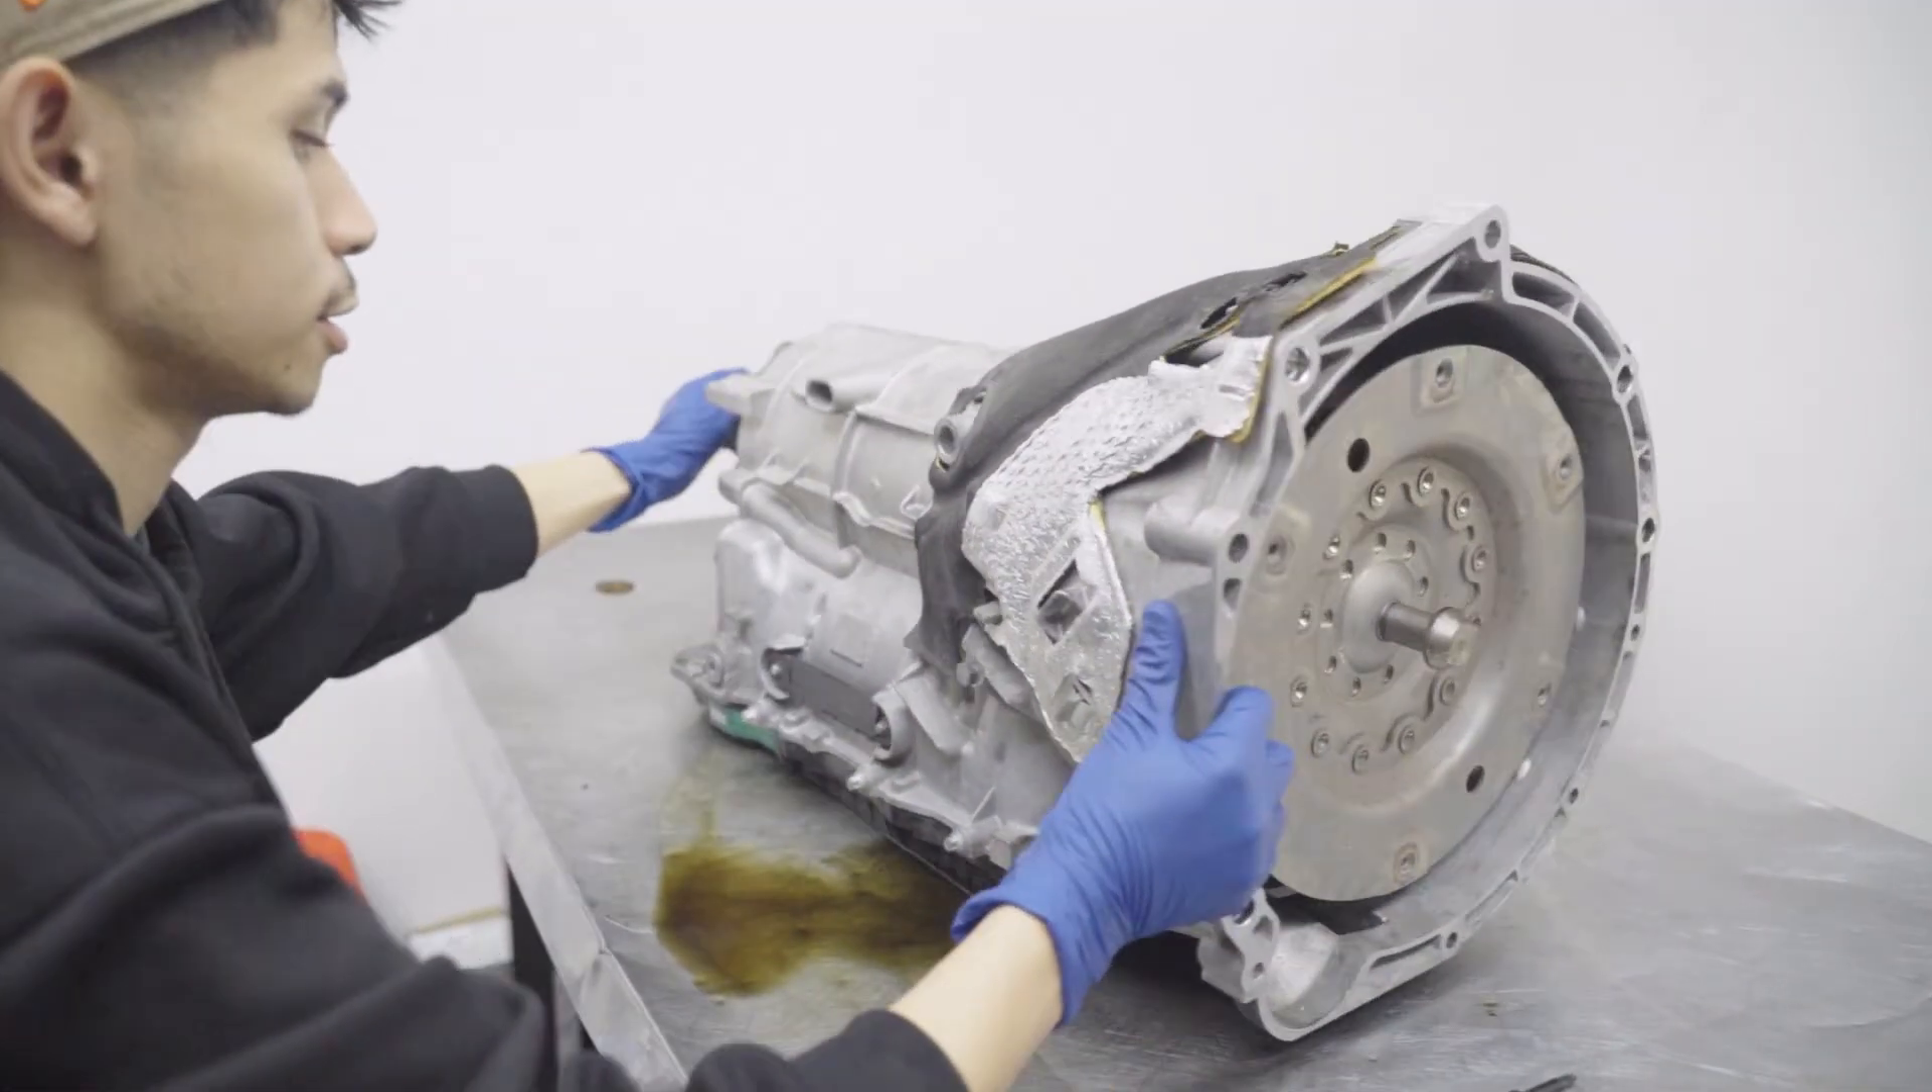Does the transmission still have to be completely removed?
No.